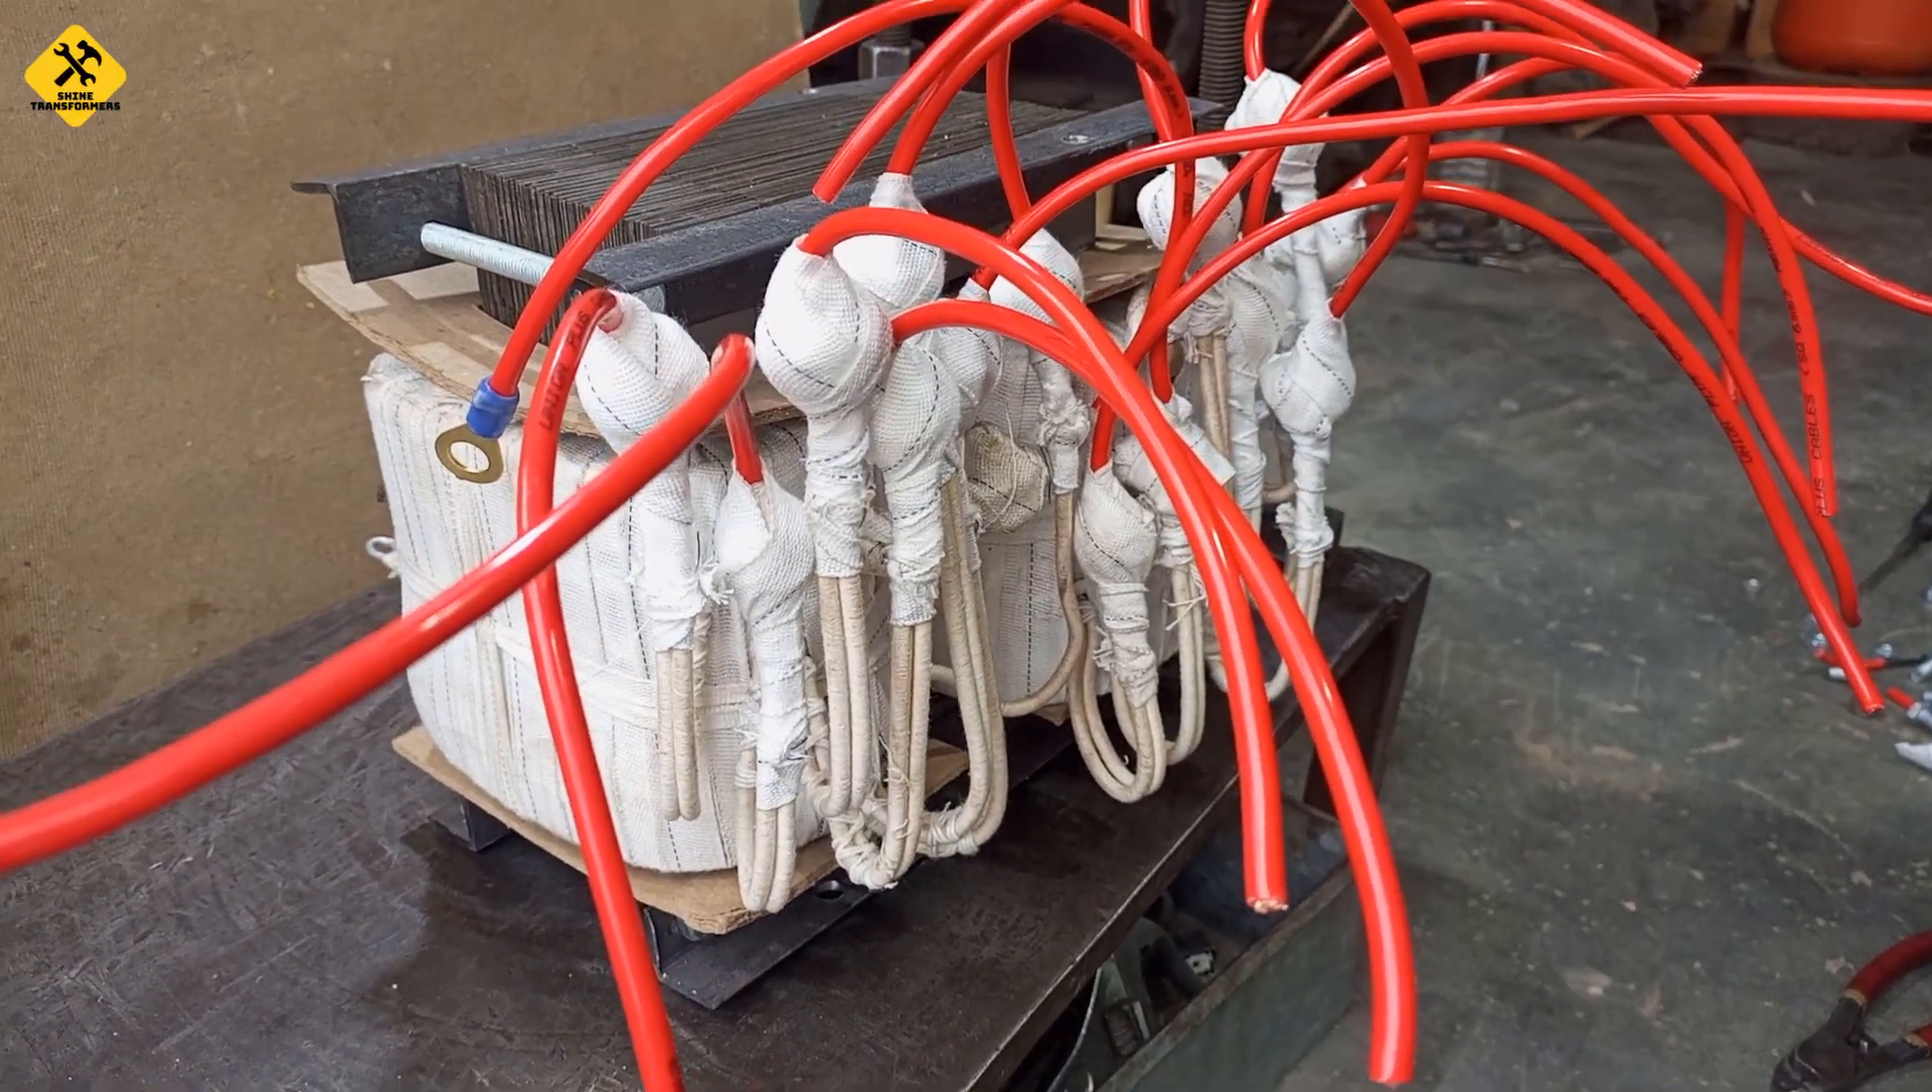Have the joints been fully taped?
Yes.